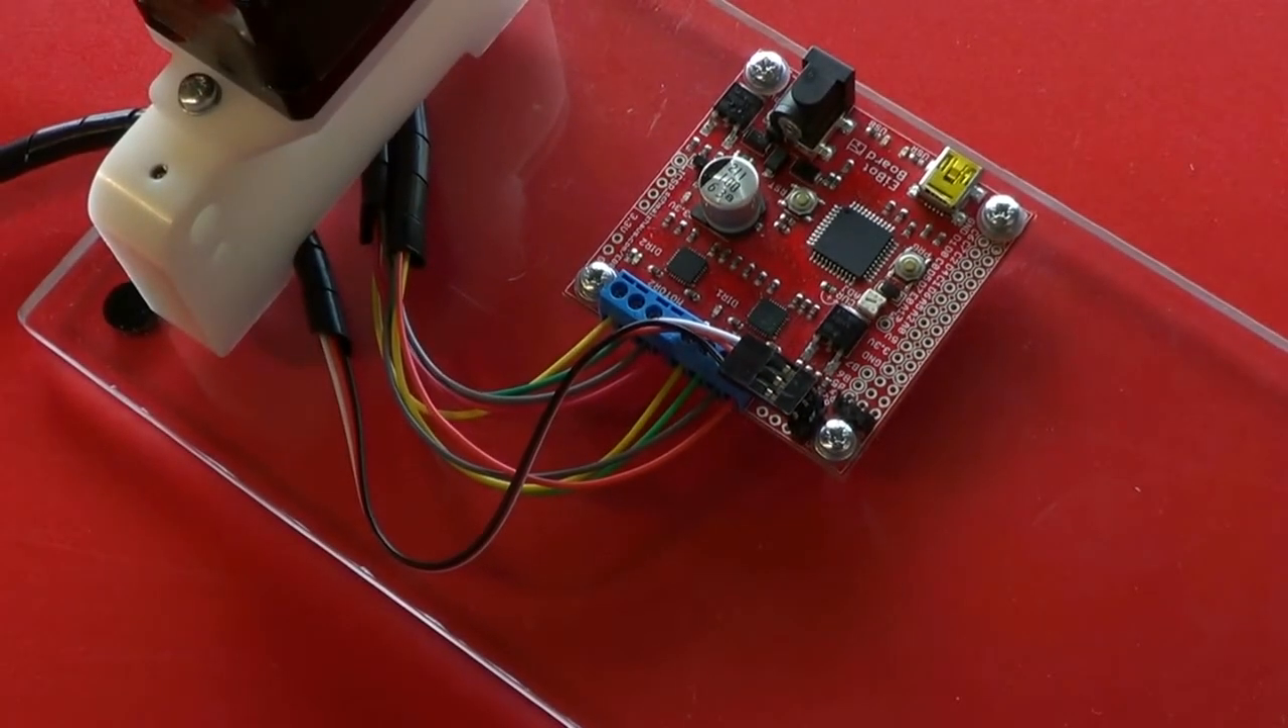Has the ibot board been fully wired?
Yes.